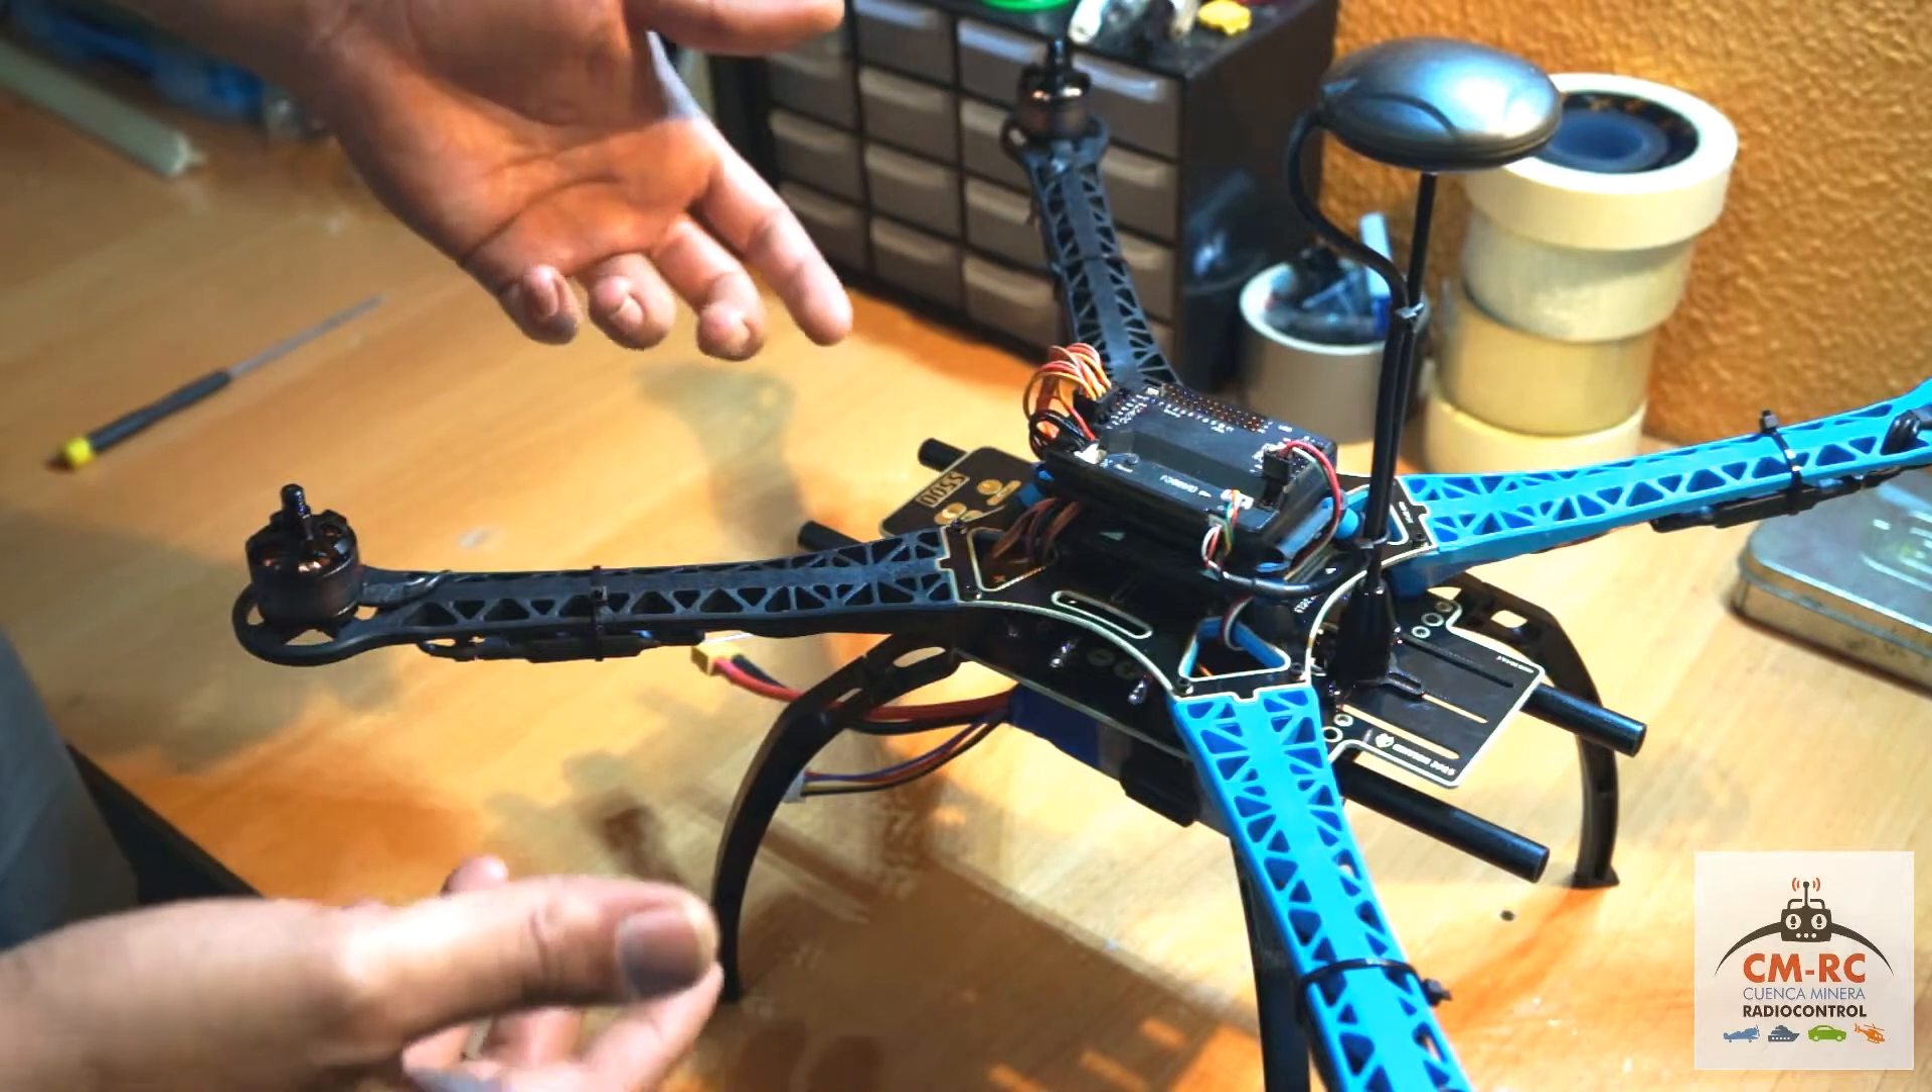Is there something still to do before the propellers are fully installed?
Yes.